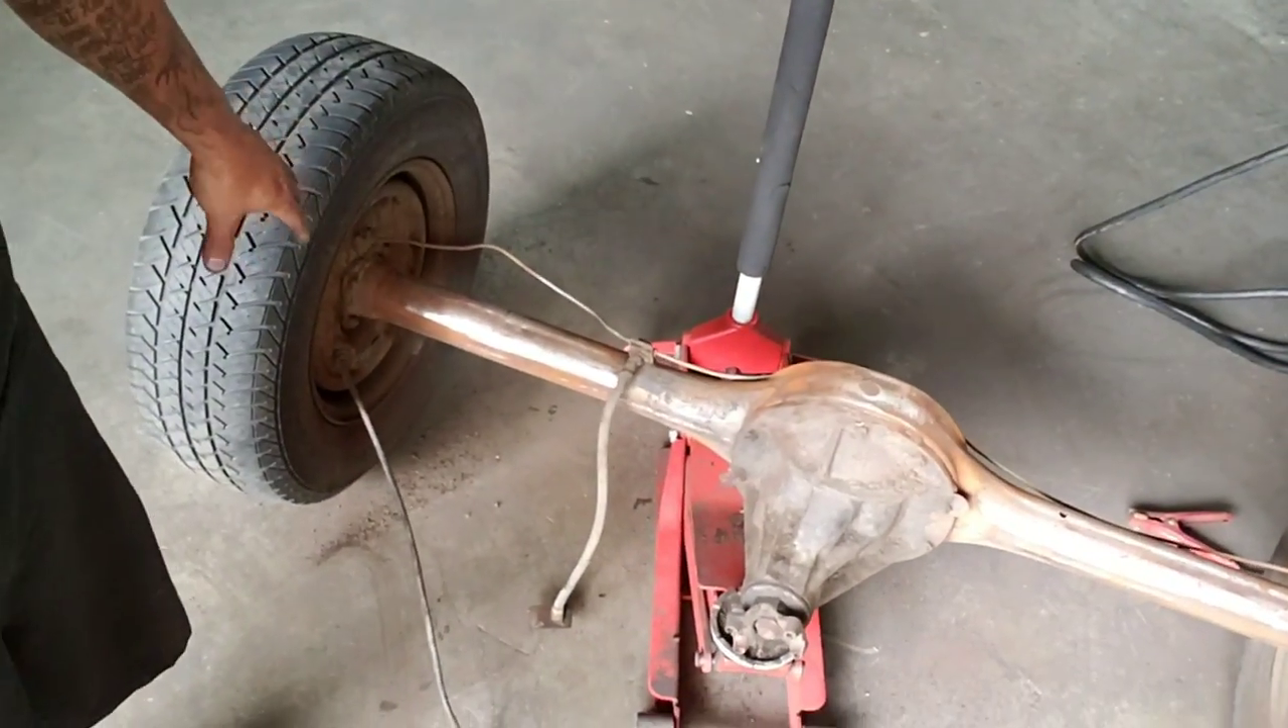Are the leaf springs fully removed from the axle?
Yes.